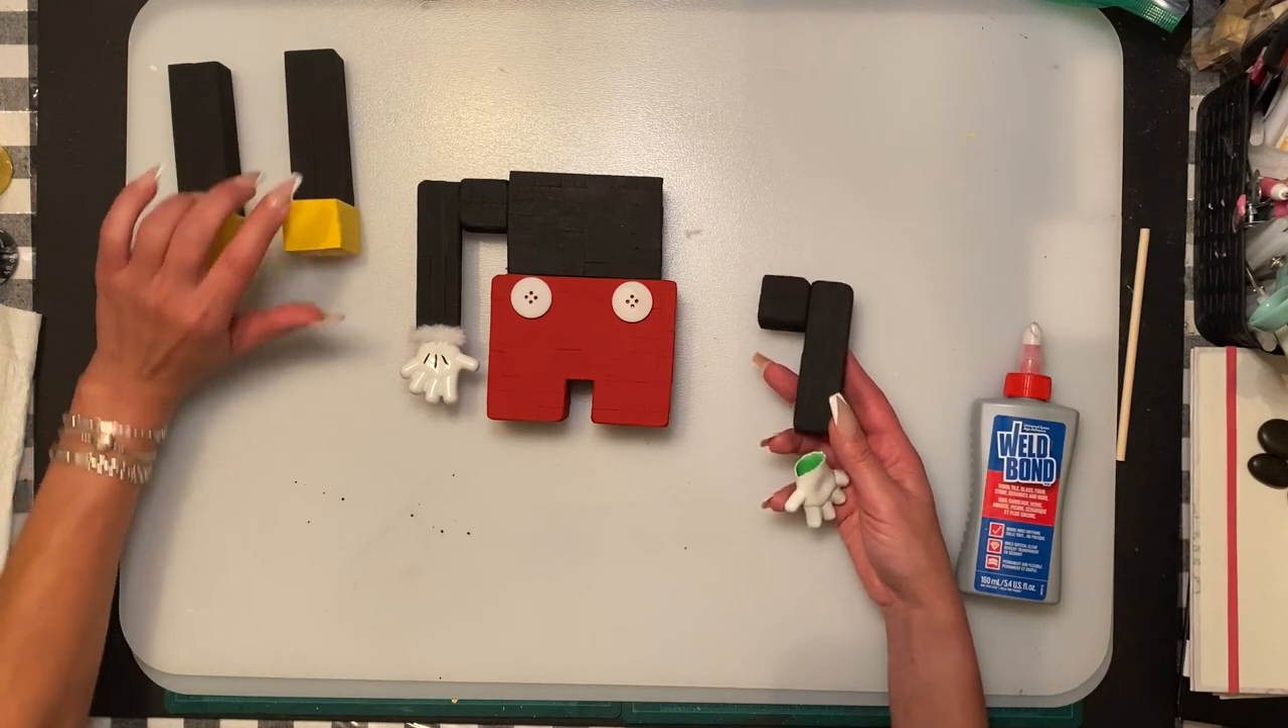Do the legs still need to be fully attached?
Yes.